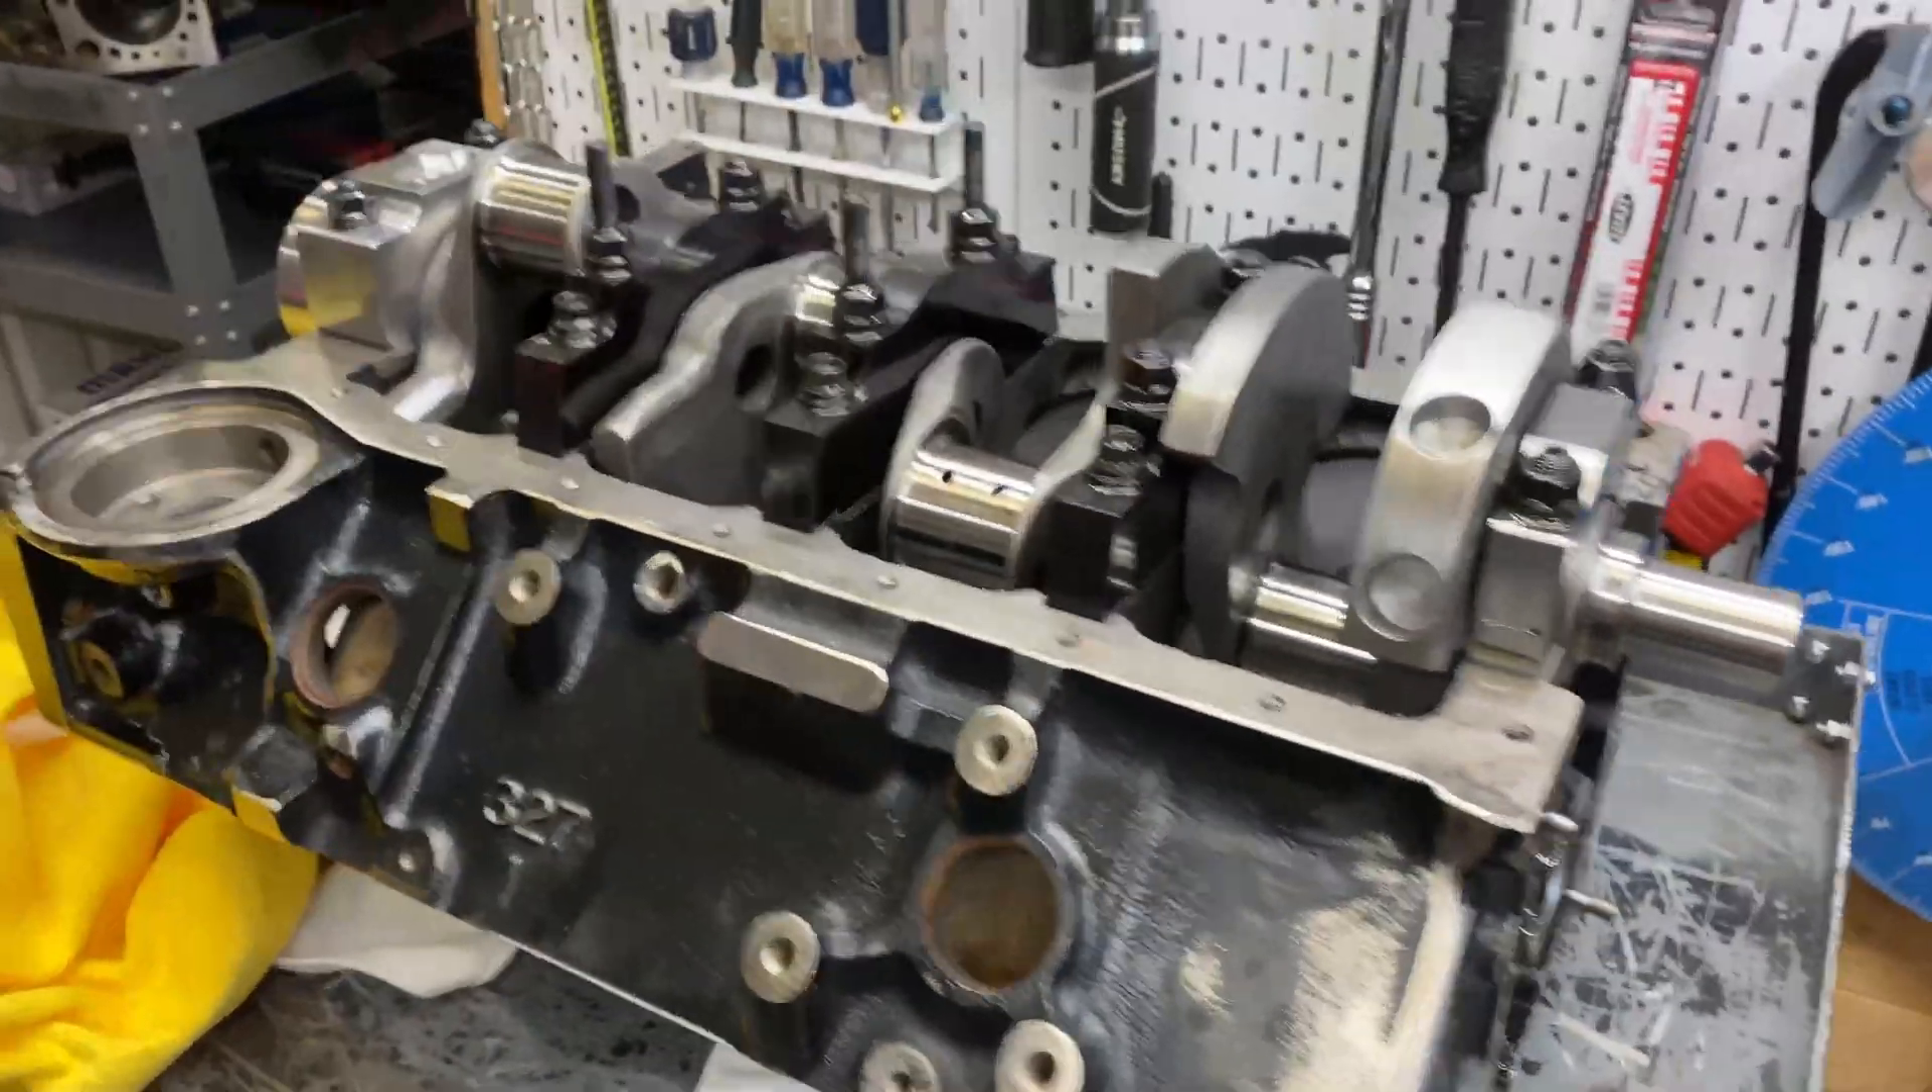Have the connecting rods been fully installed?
No.